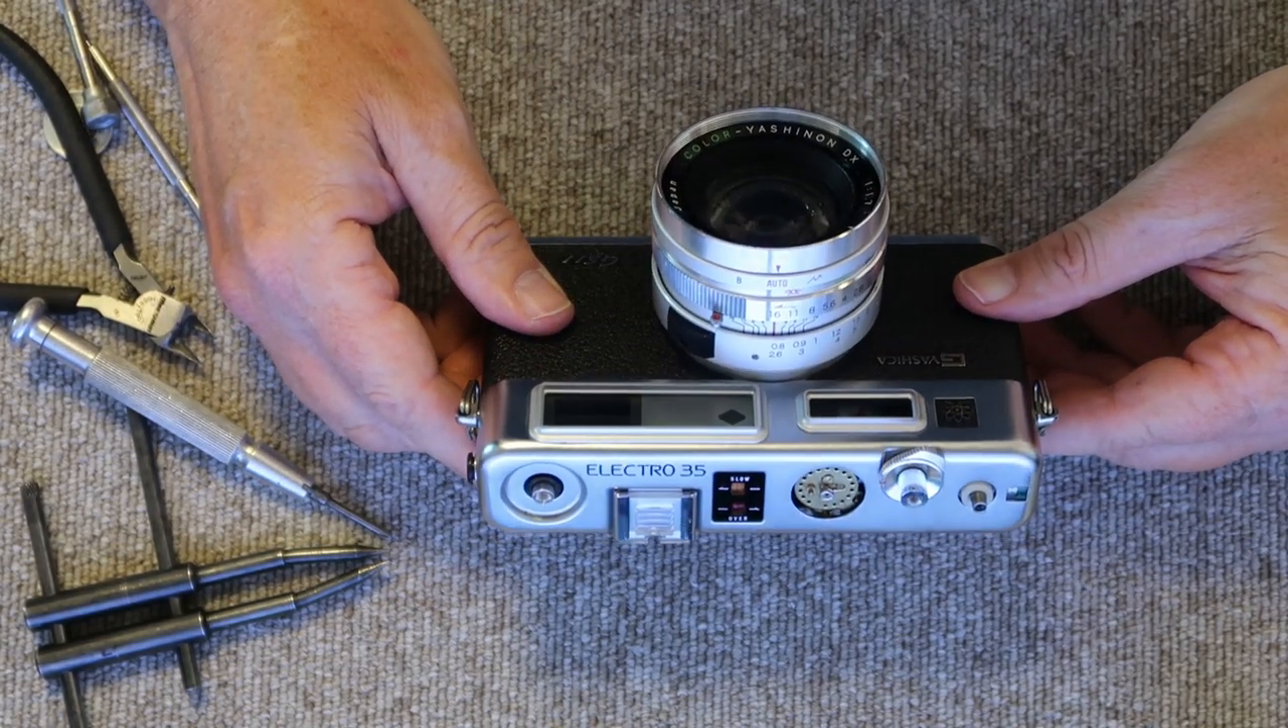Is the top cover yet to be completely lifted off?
Yes.